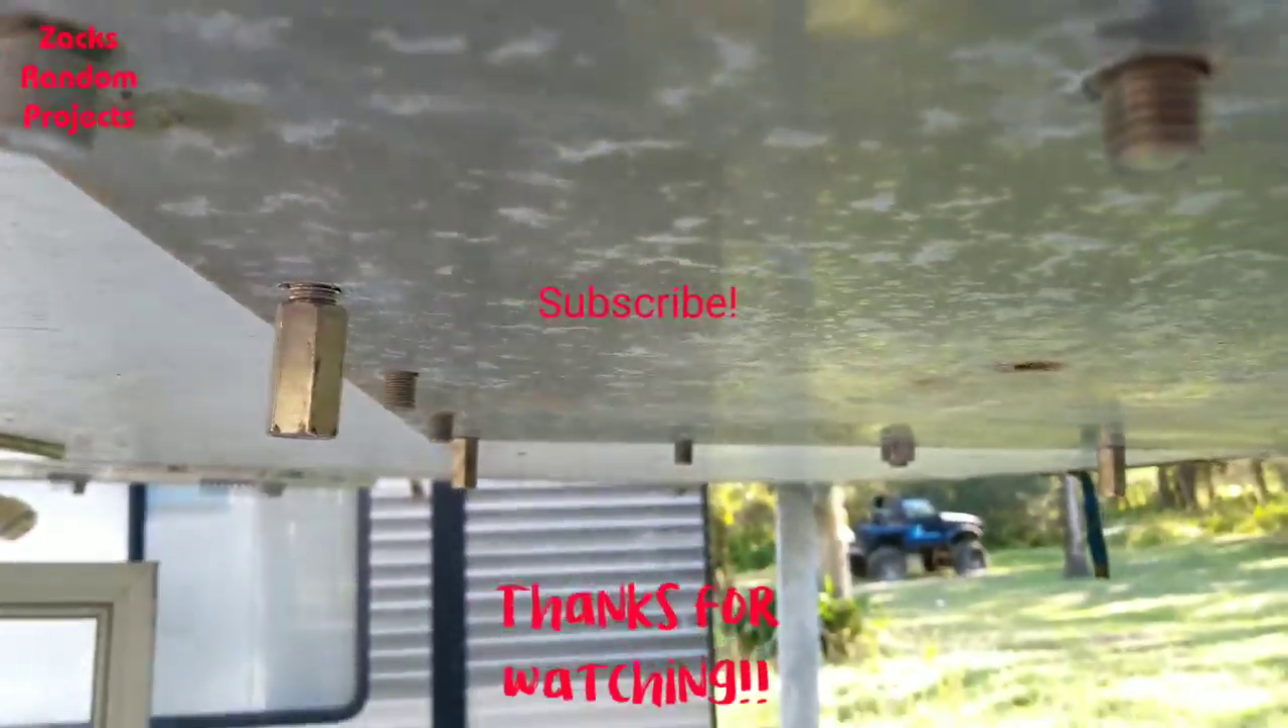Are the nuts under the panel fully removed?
No.